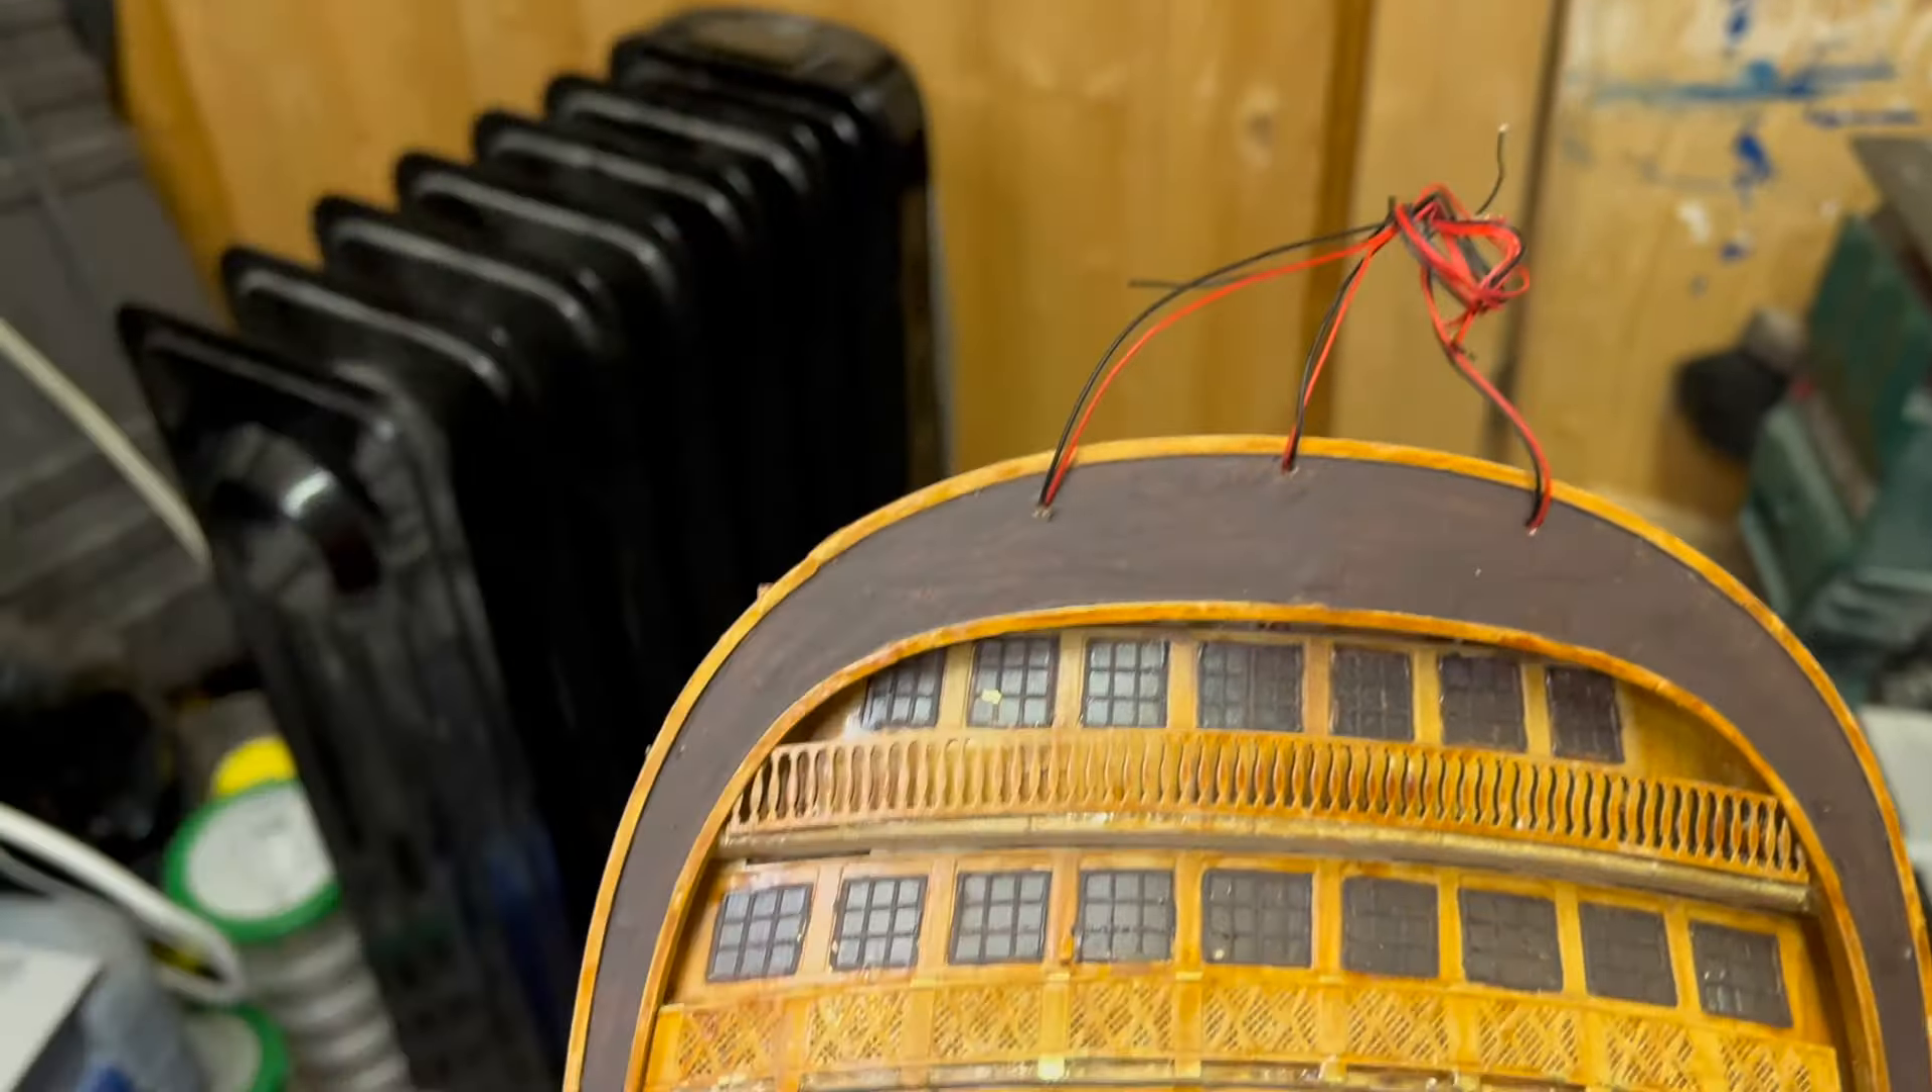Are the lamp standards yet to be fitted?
Yes.